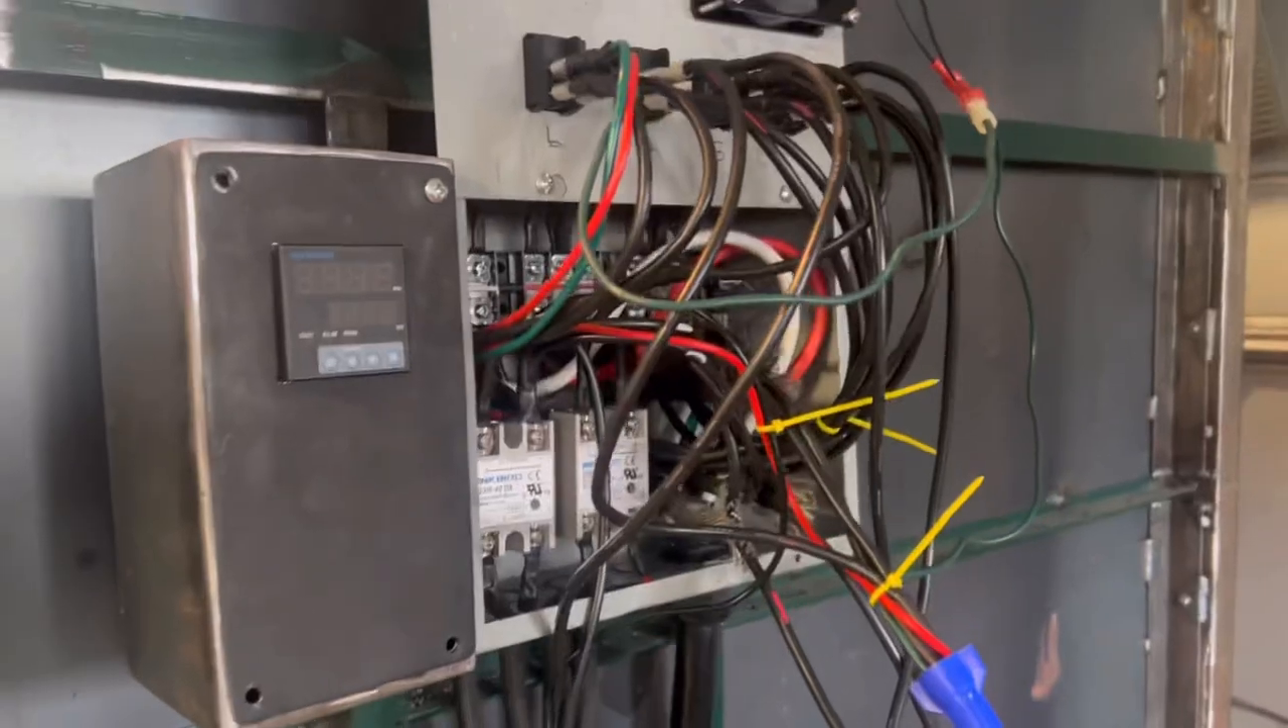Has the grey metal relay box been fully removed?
No.